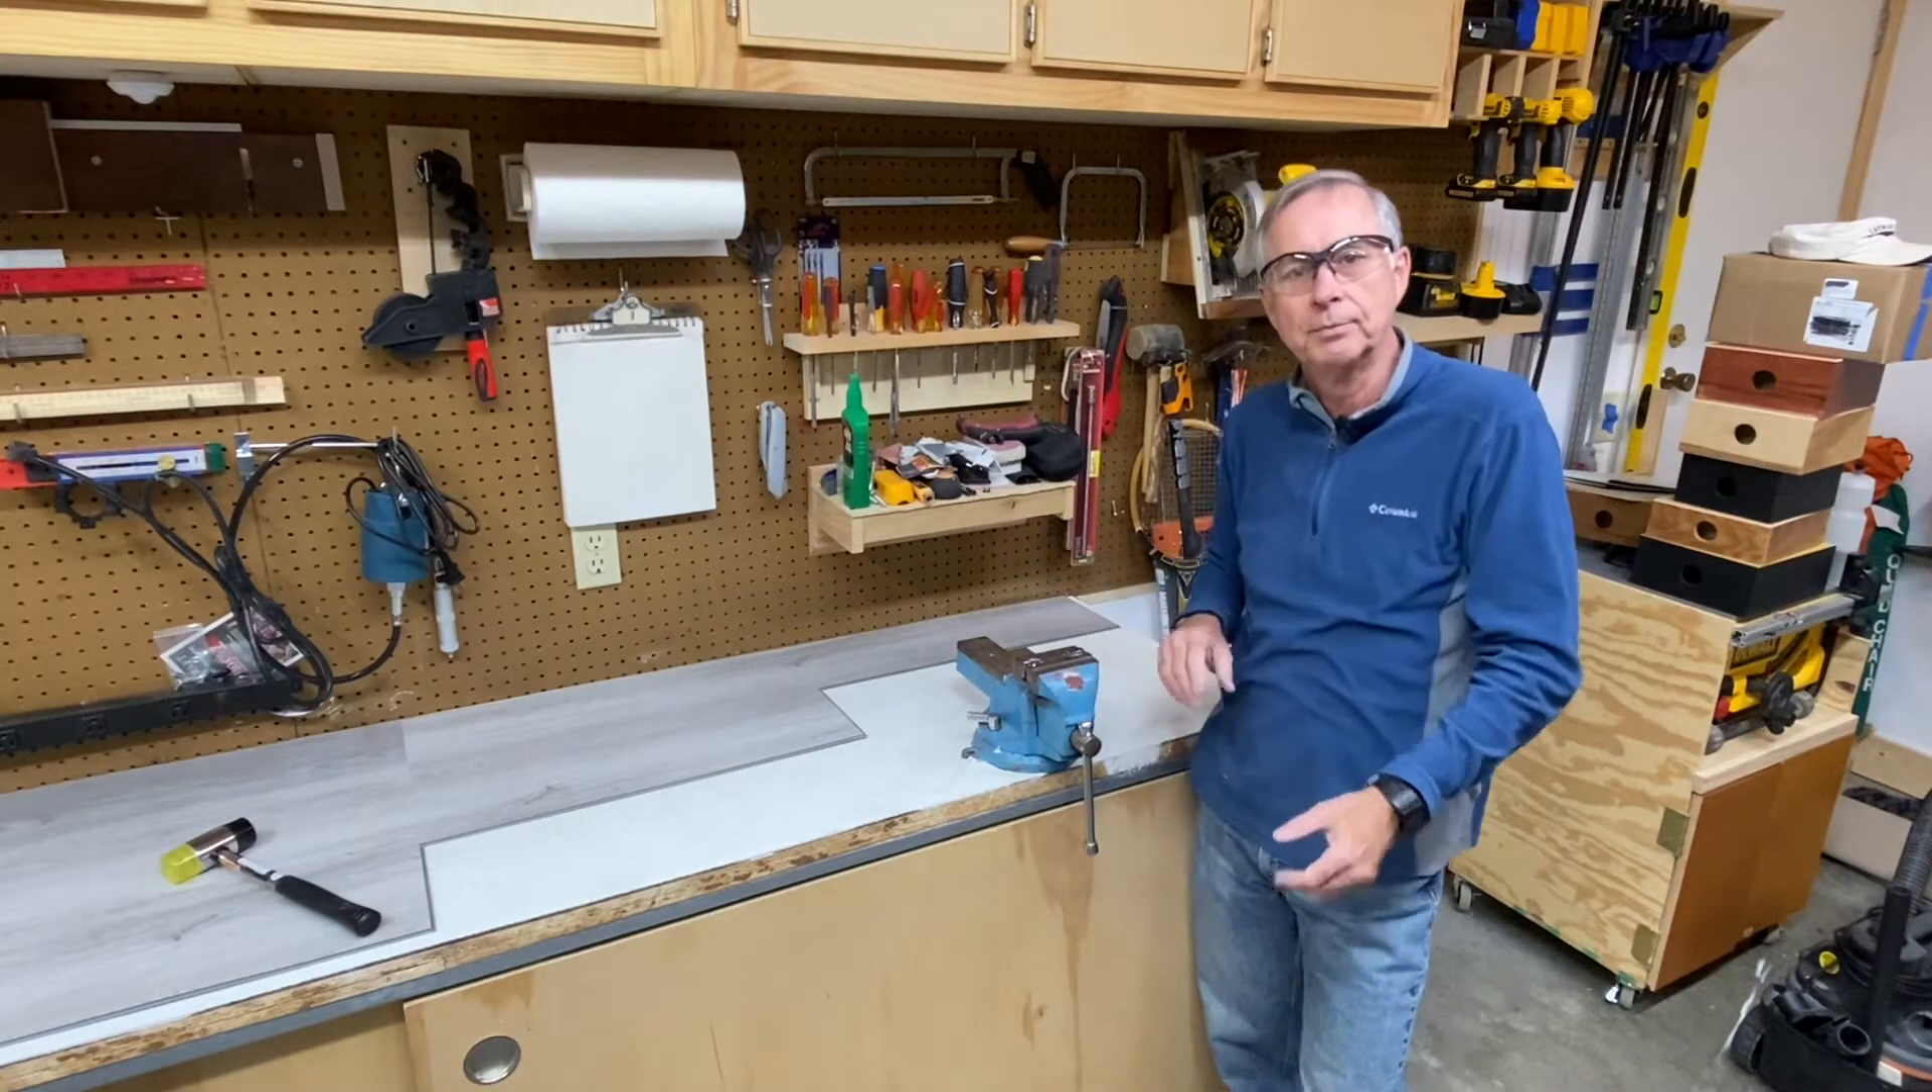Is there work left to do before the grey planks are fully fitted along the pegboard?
Yes.